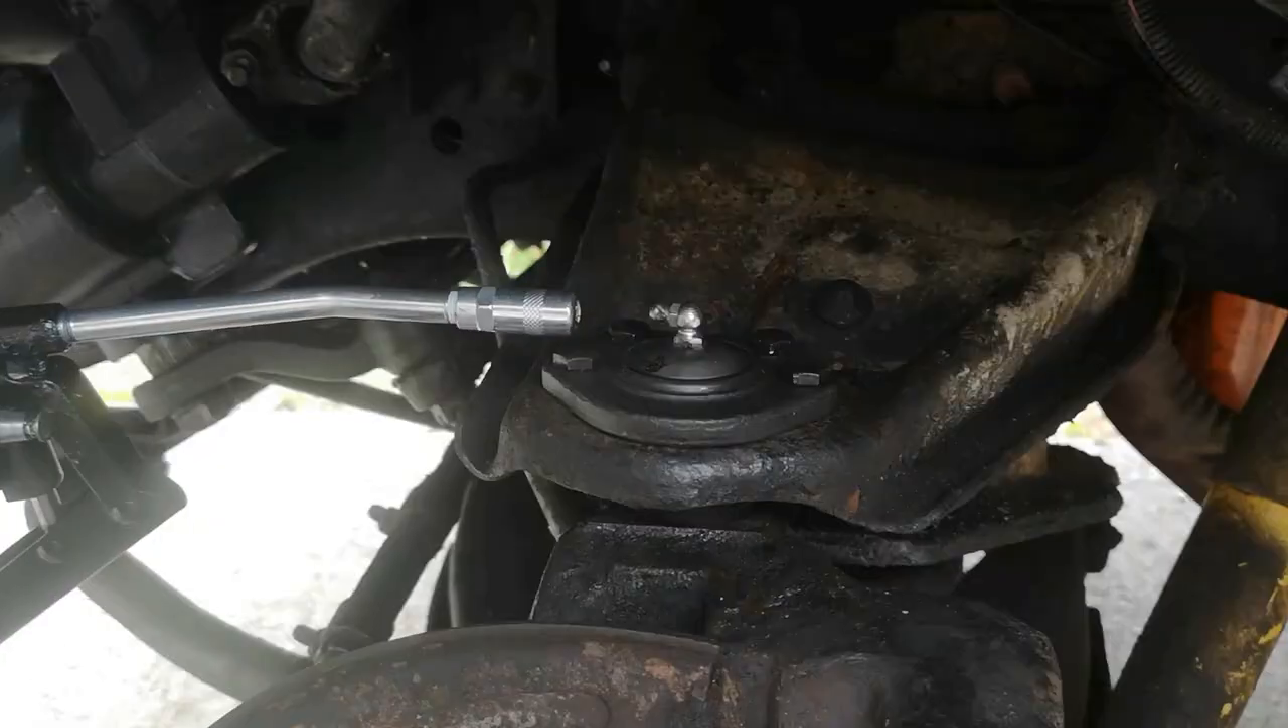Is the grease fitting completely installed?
Yes.